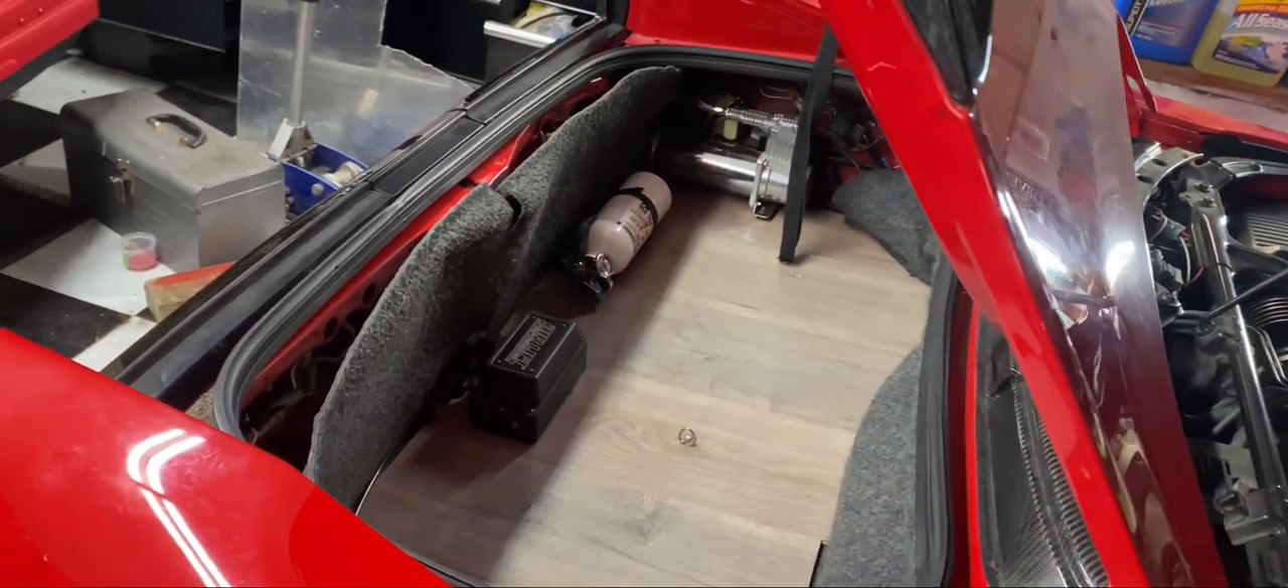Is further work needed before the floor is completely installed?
No.